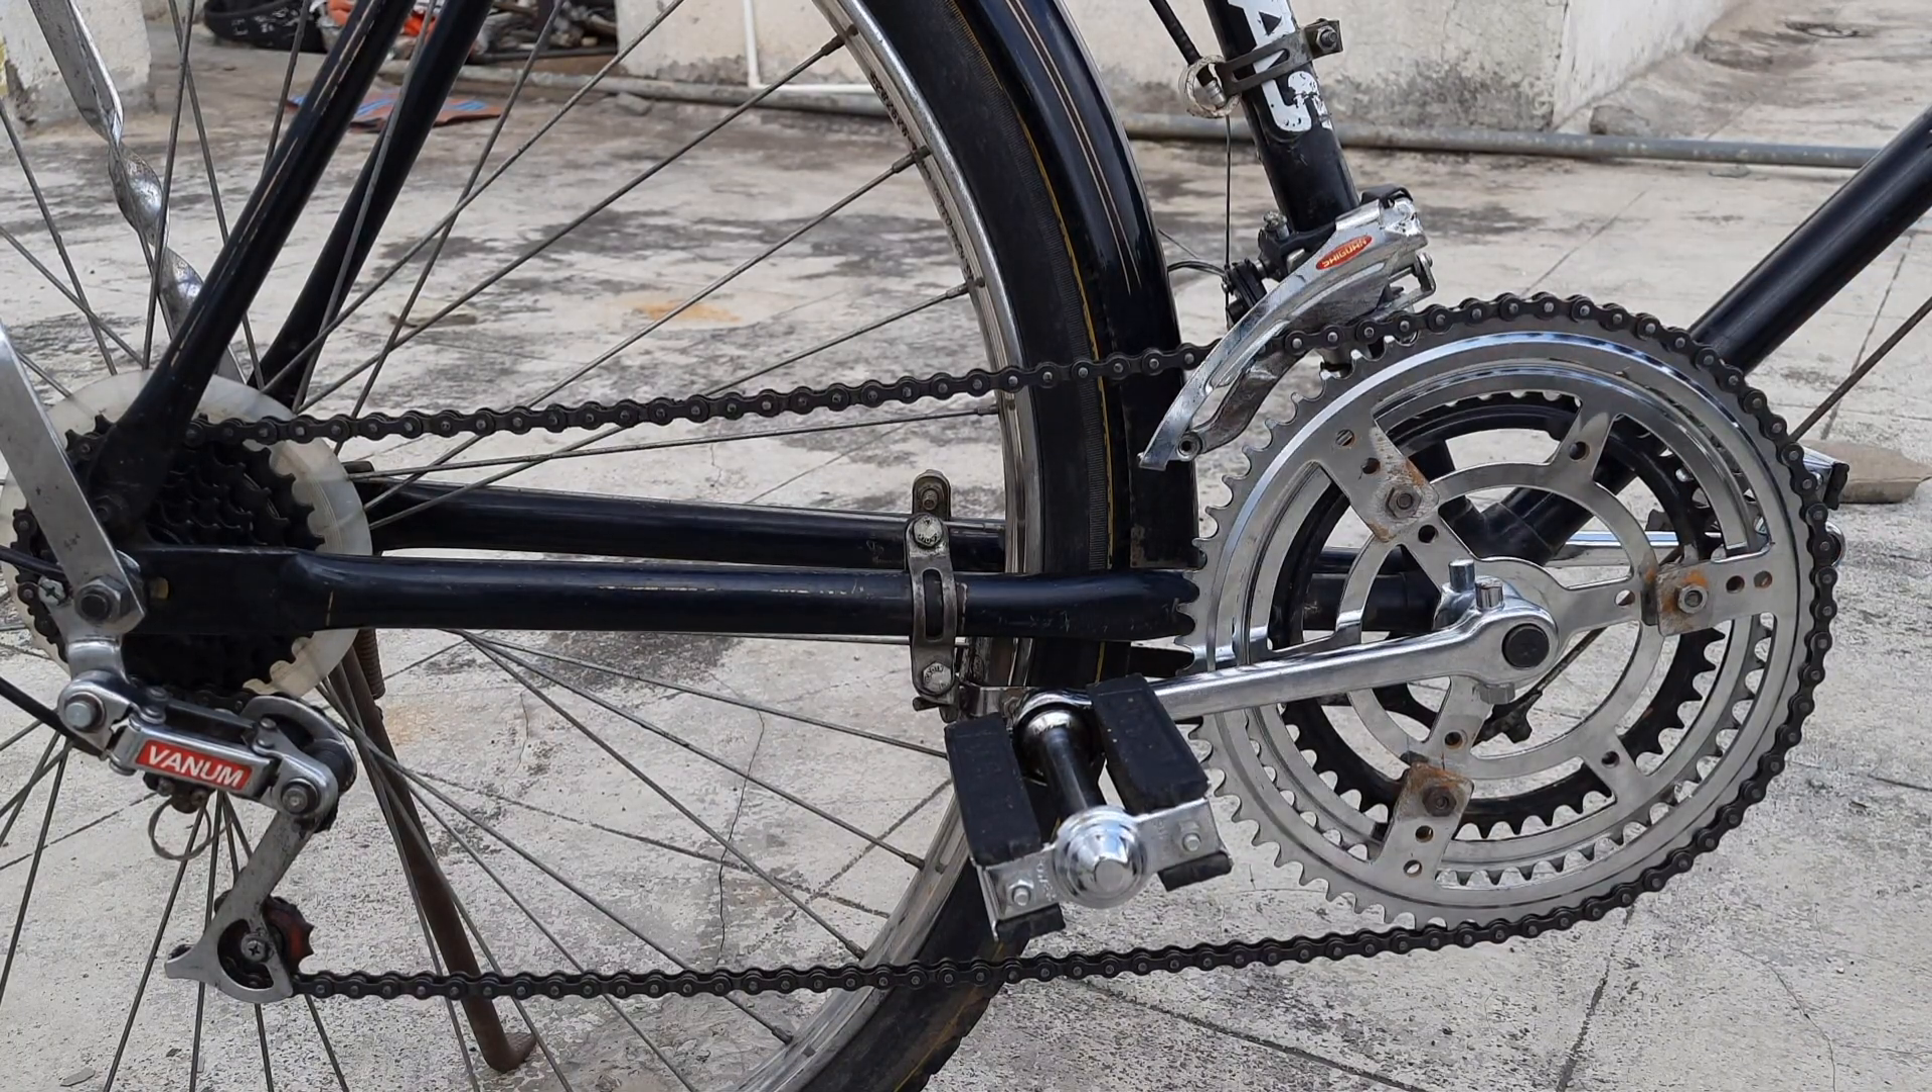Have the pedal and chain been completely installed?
Yes.